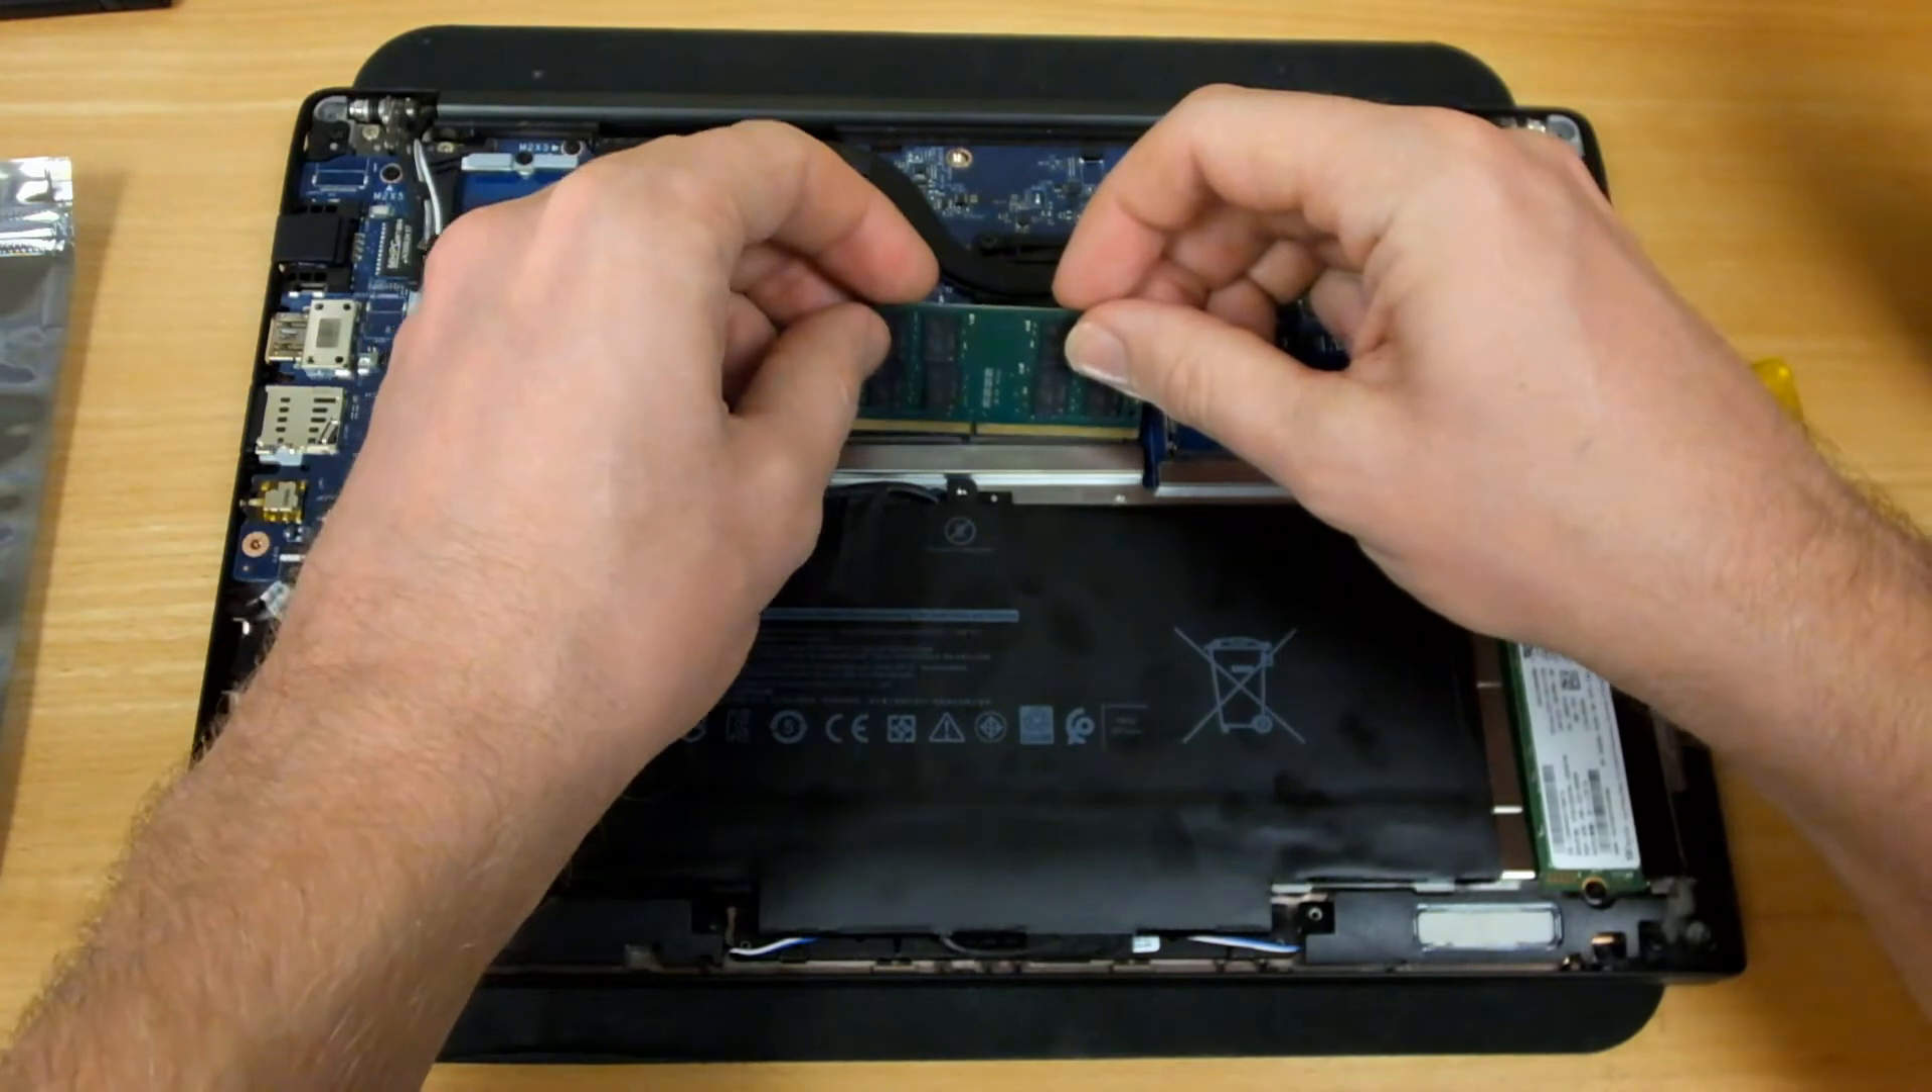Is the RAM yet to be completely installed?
Yes.